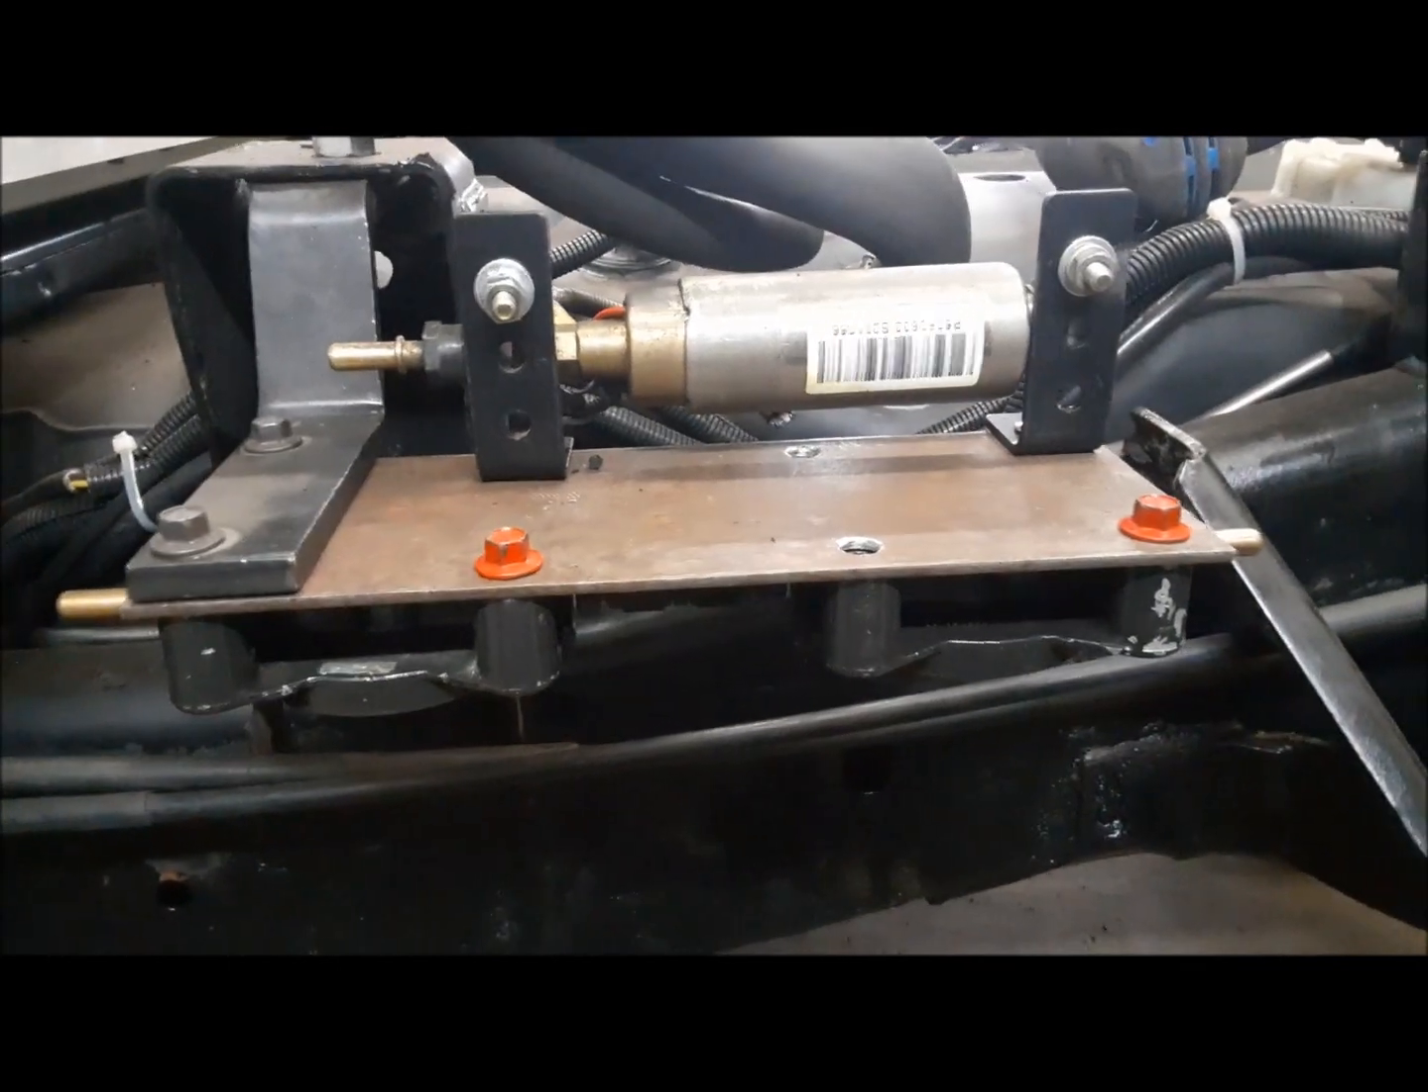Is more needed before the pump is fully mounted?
No.